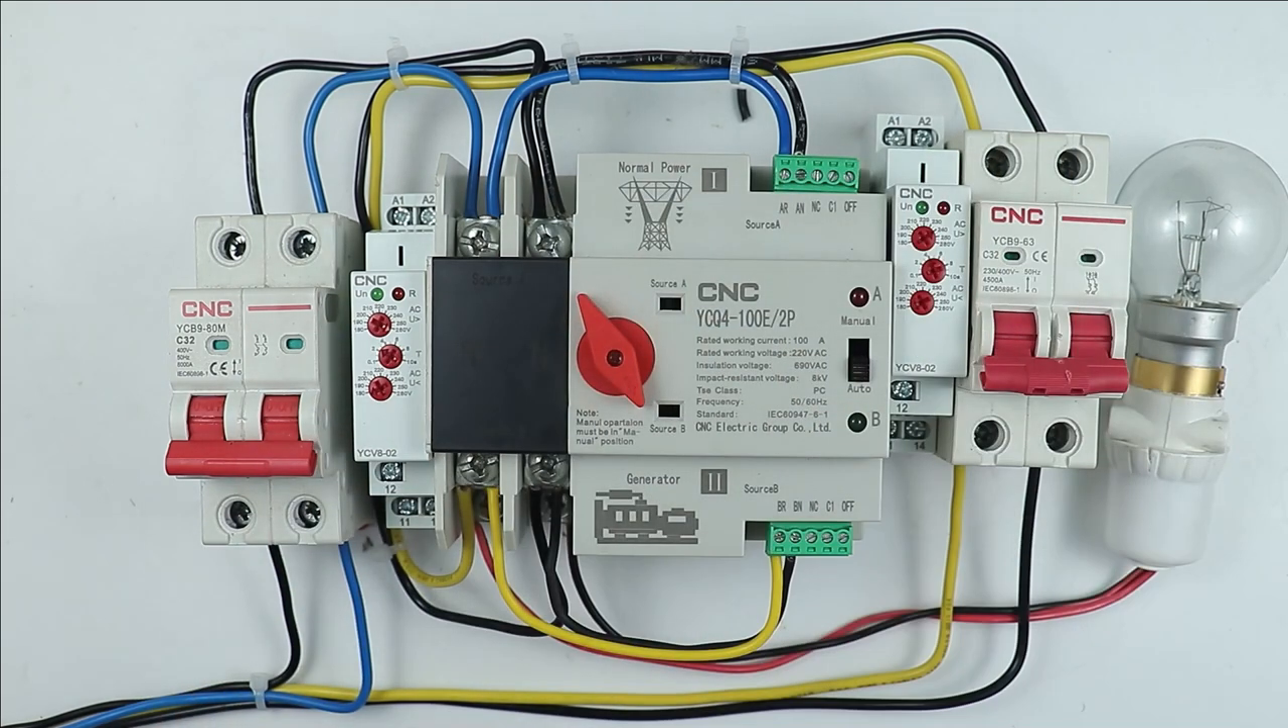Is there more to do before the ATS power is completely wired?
No.